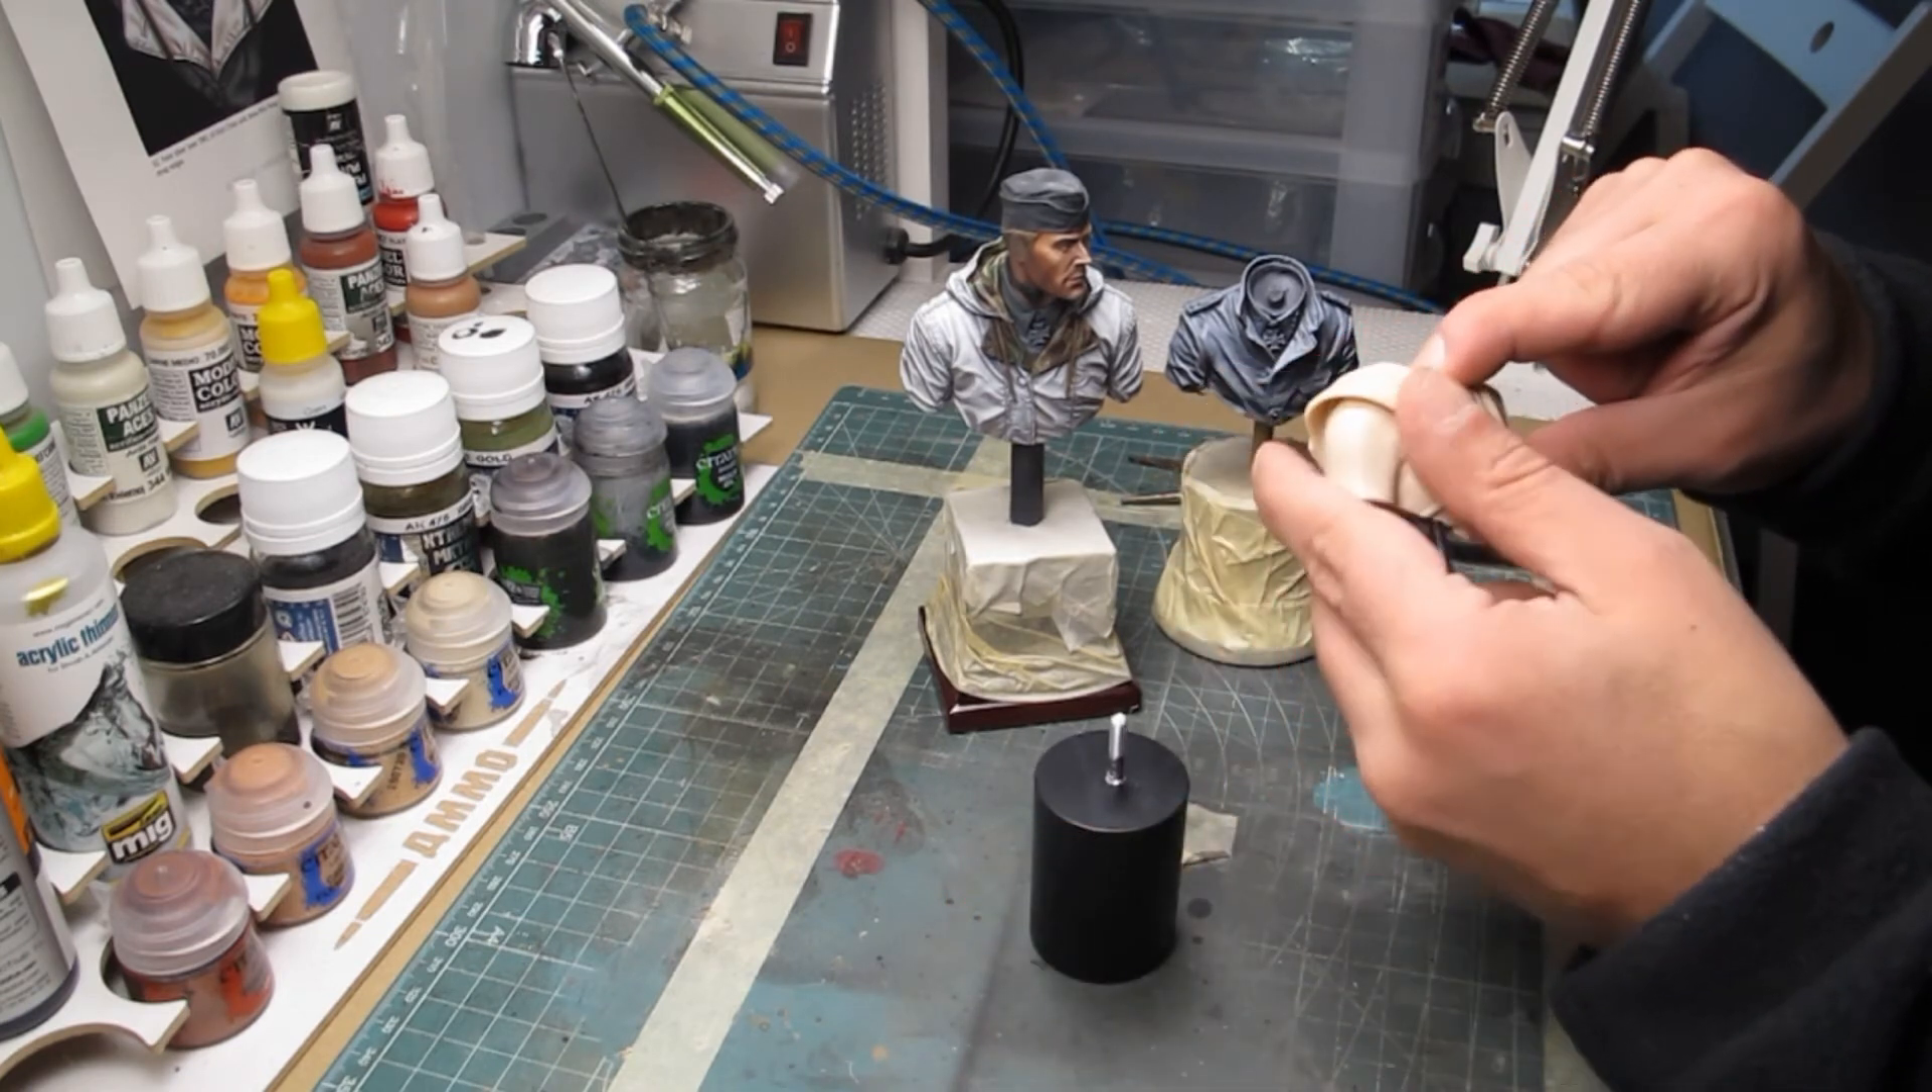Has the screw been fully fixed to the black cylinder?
Yes.